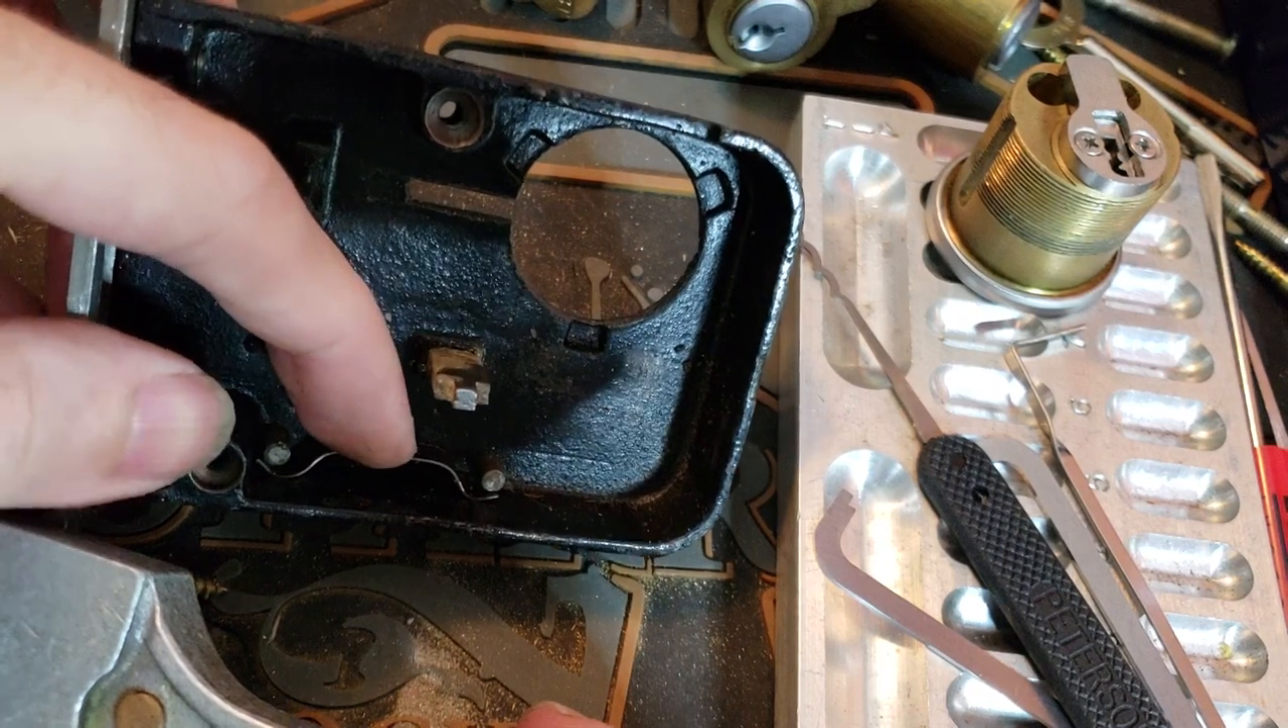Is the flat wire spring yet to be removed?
Yes.